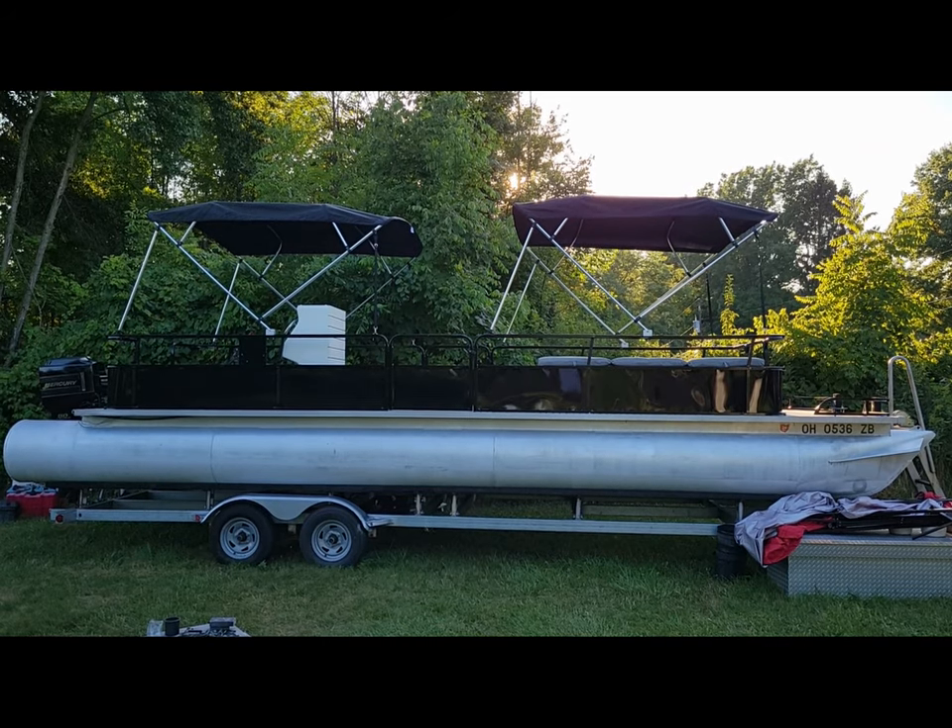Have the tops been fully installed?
Yes.